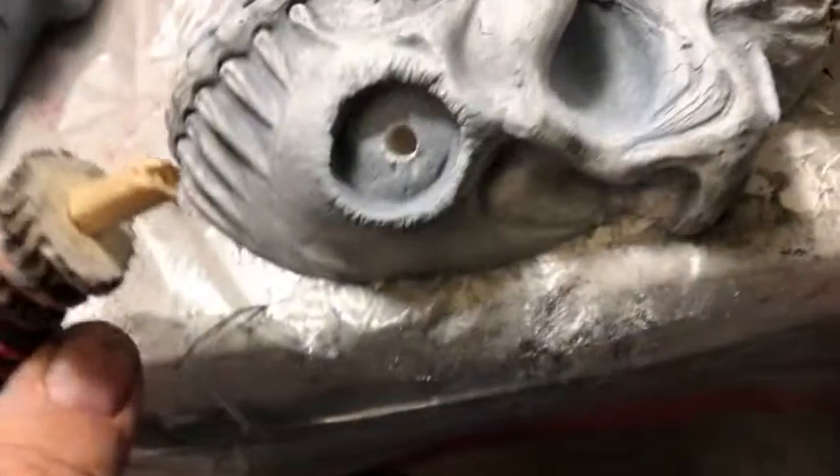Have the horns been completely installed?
No.